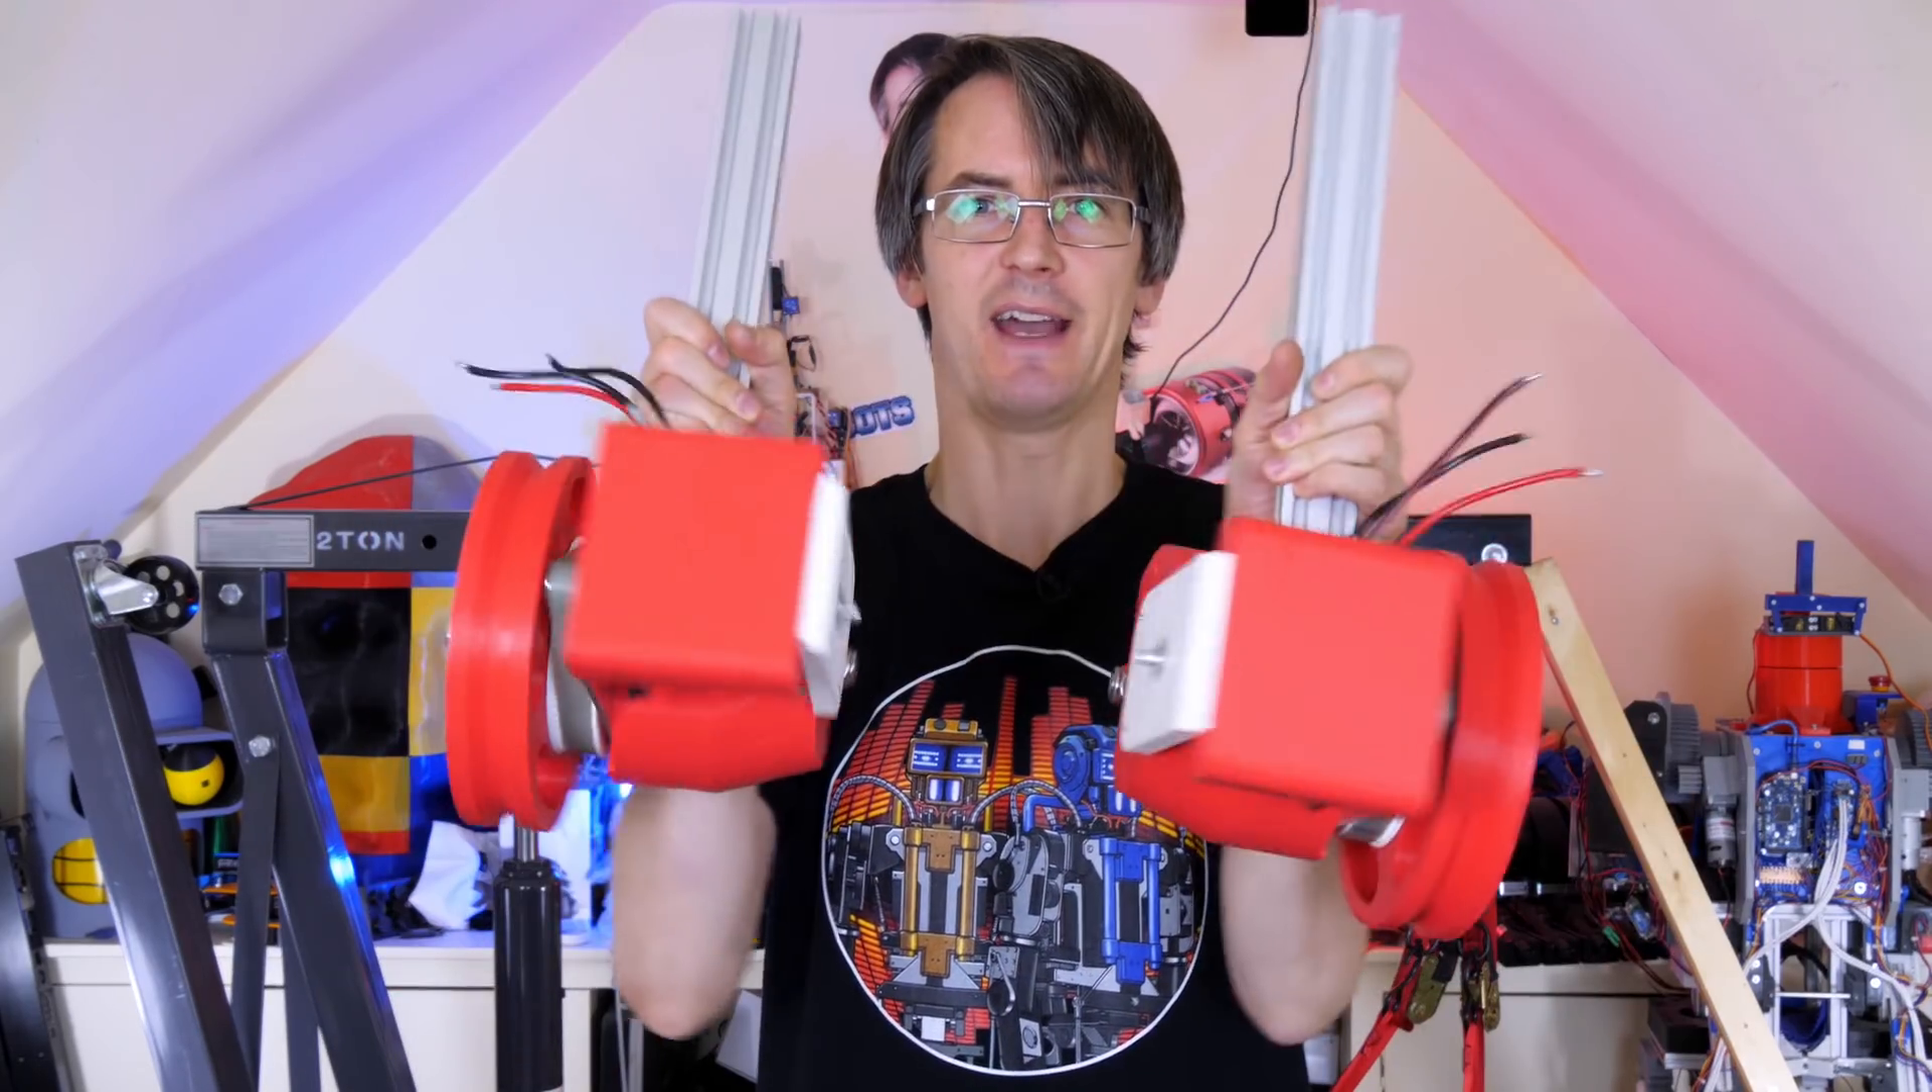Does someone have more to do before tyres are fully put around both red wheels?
Yes.